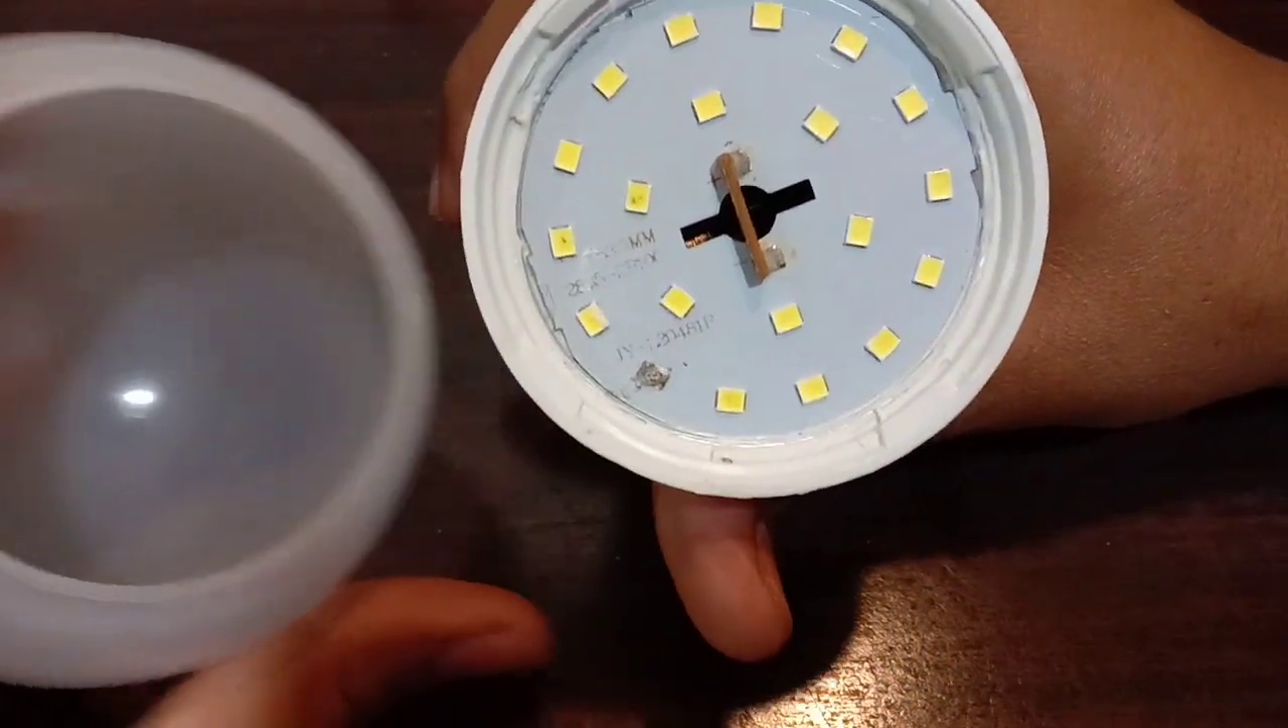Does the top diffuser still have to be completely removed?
No.